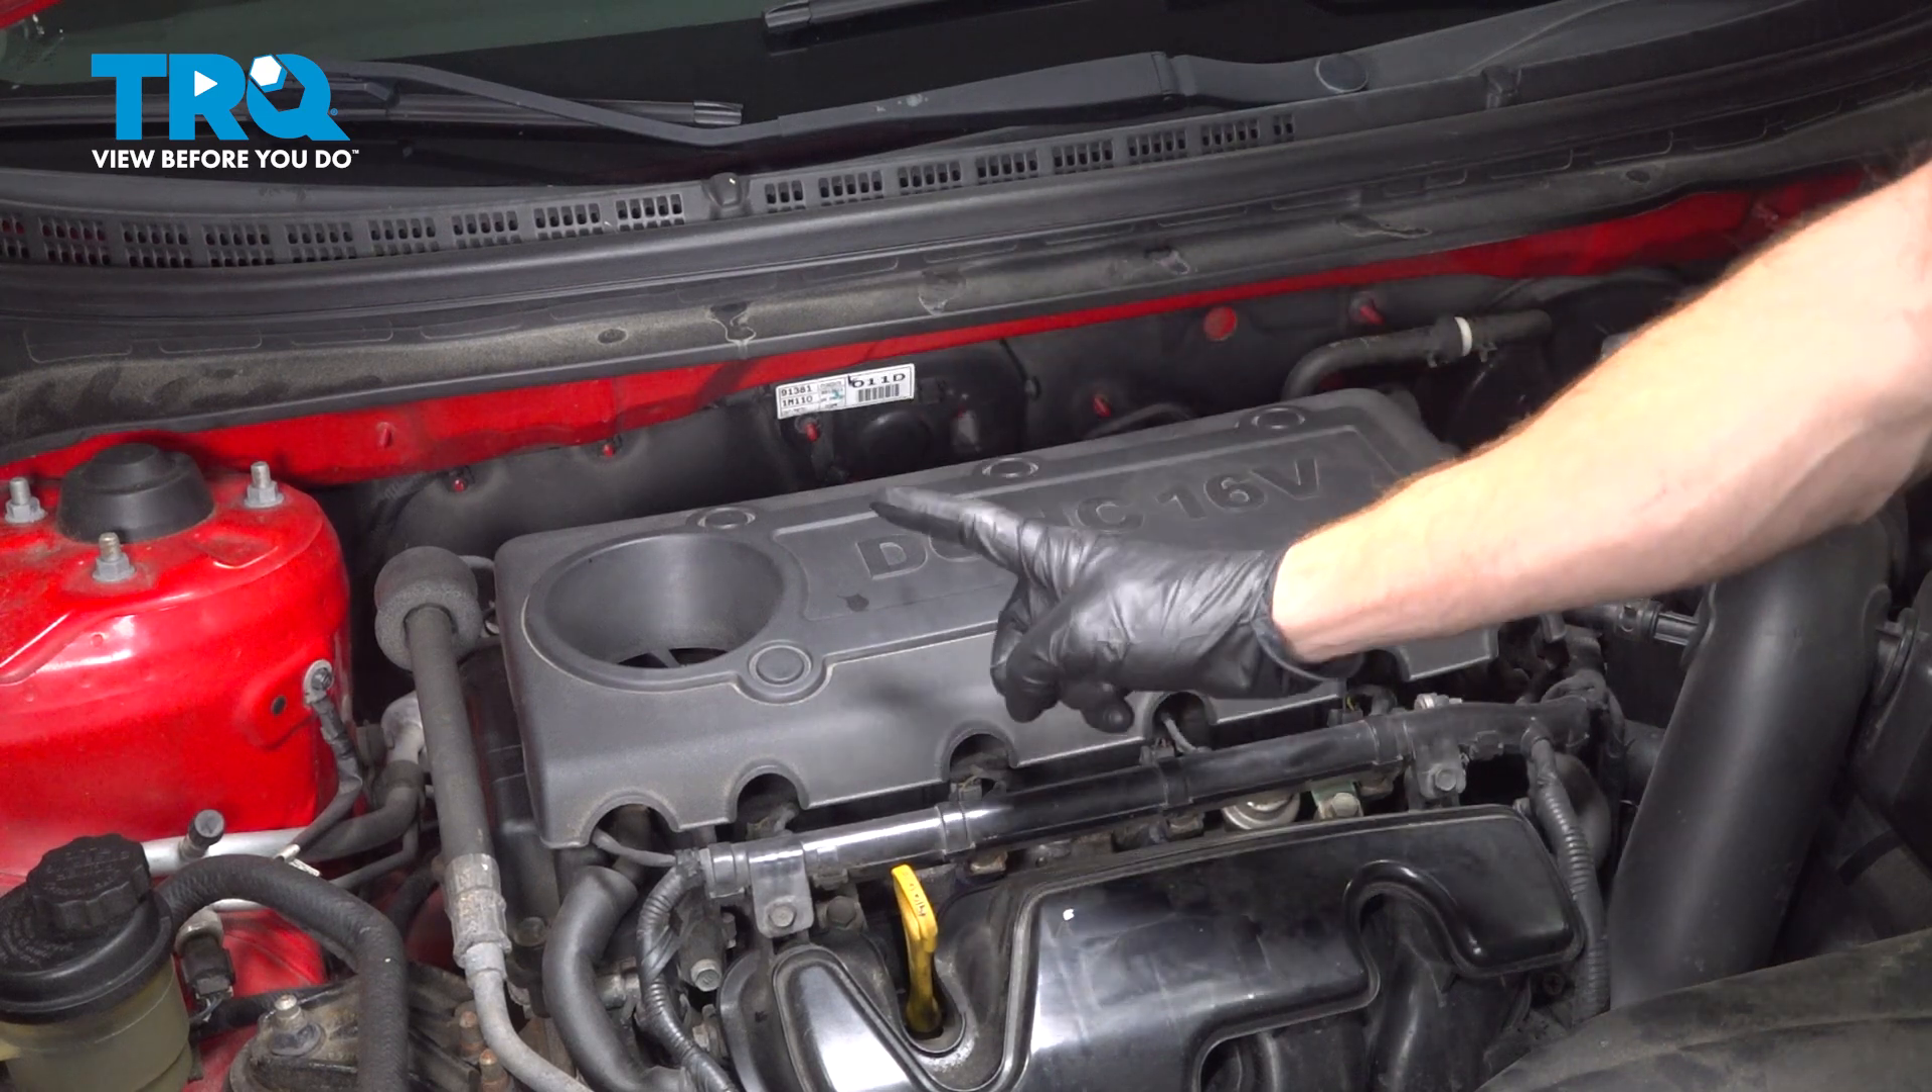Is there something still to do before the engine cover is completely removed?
Yes.